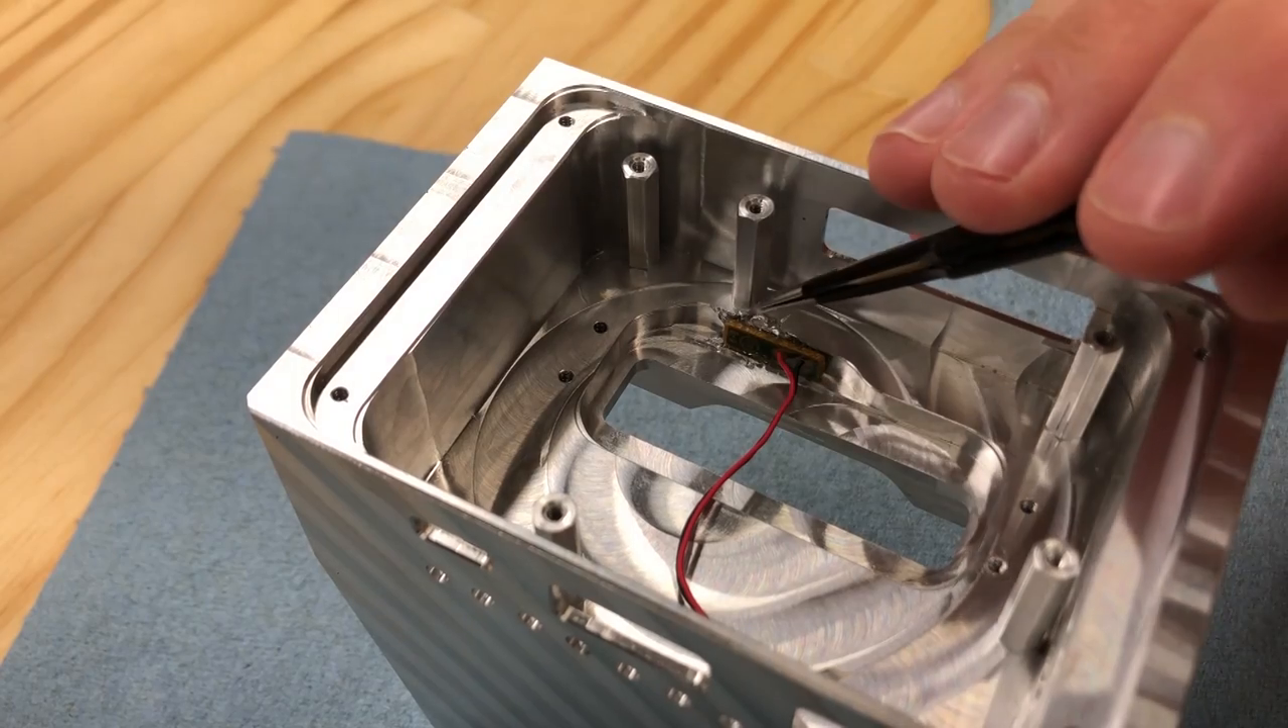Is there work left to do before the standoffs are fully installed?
No.